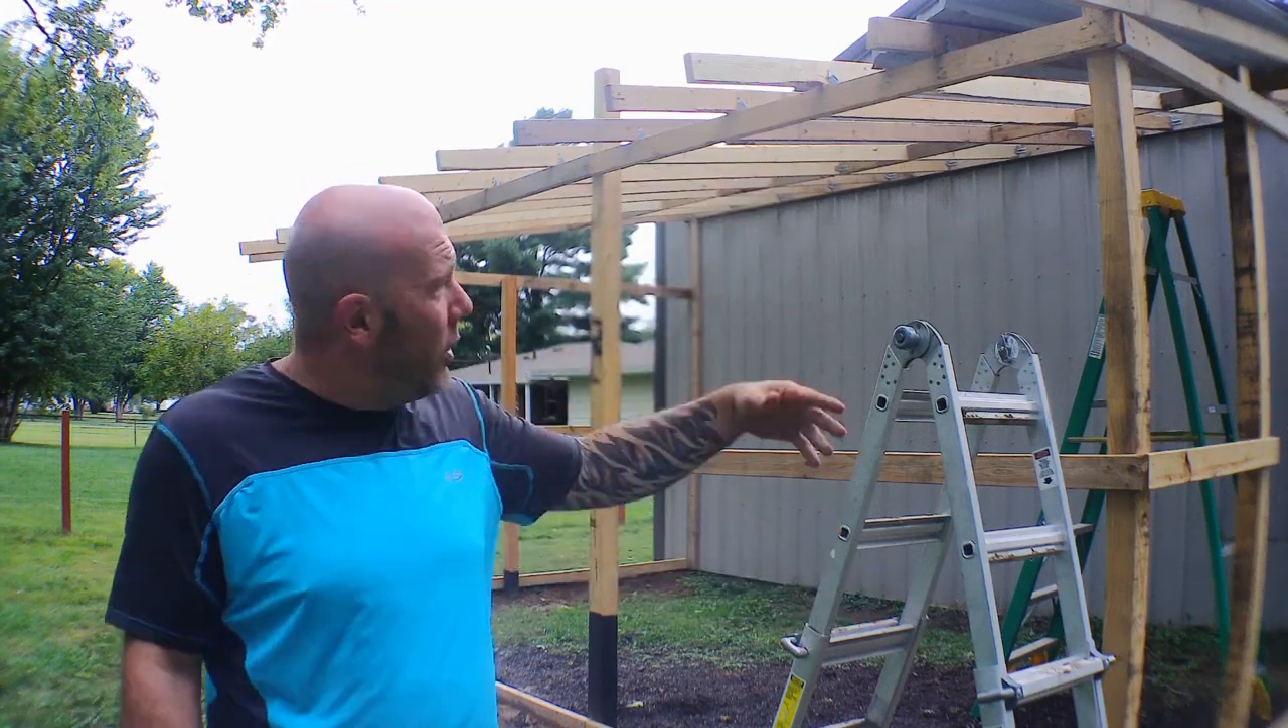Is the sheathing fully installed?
No.